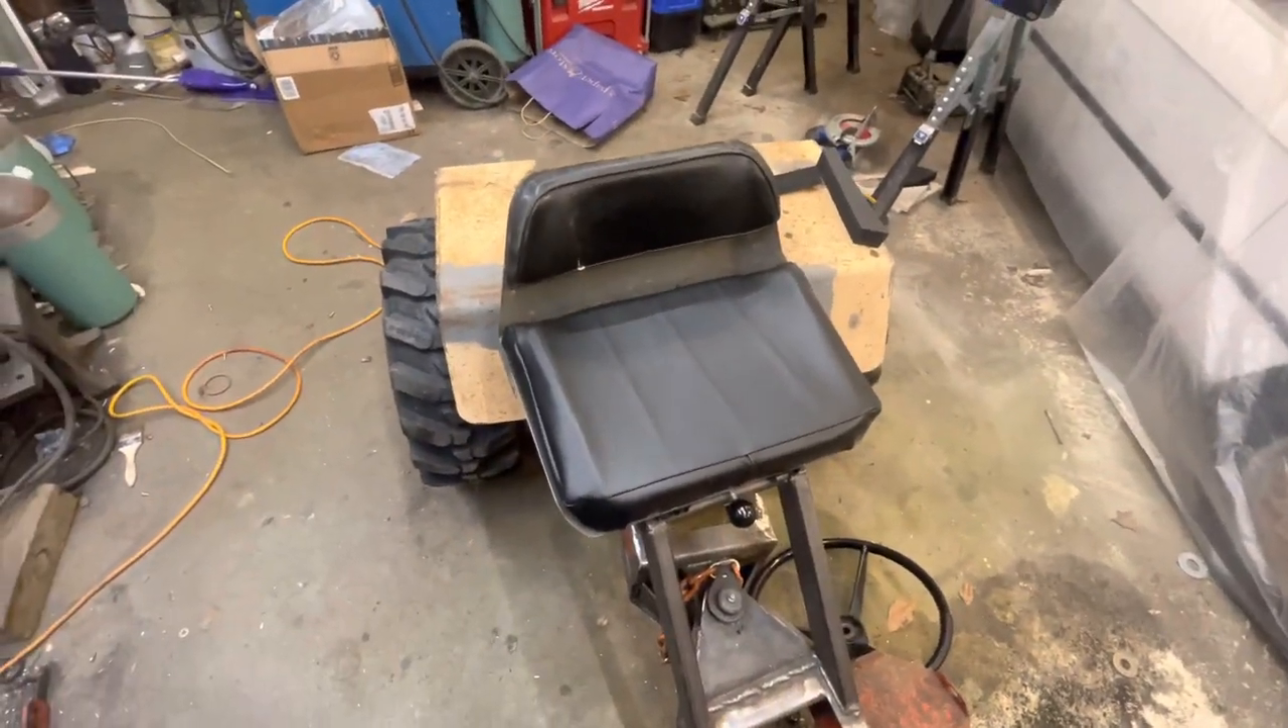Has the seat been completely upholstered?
Yes.